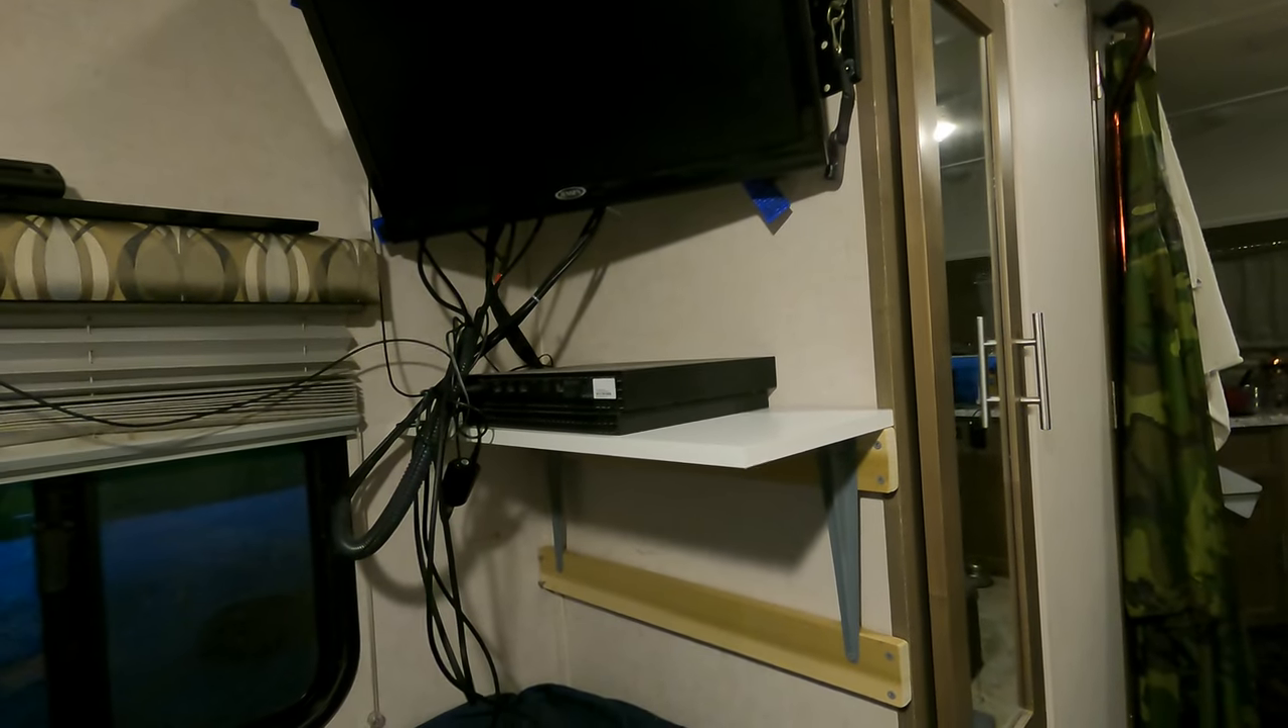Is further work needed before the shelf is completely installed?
No.